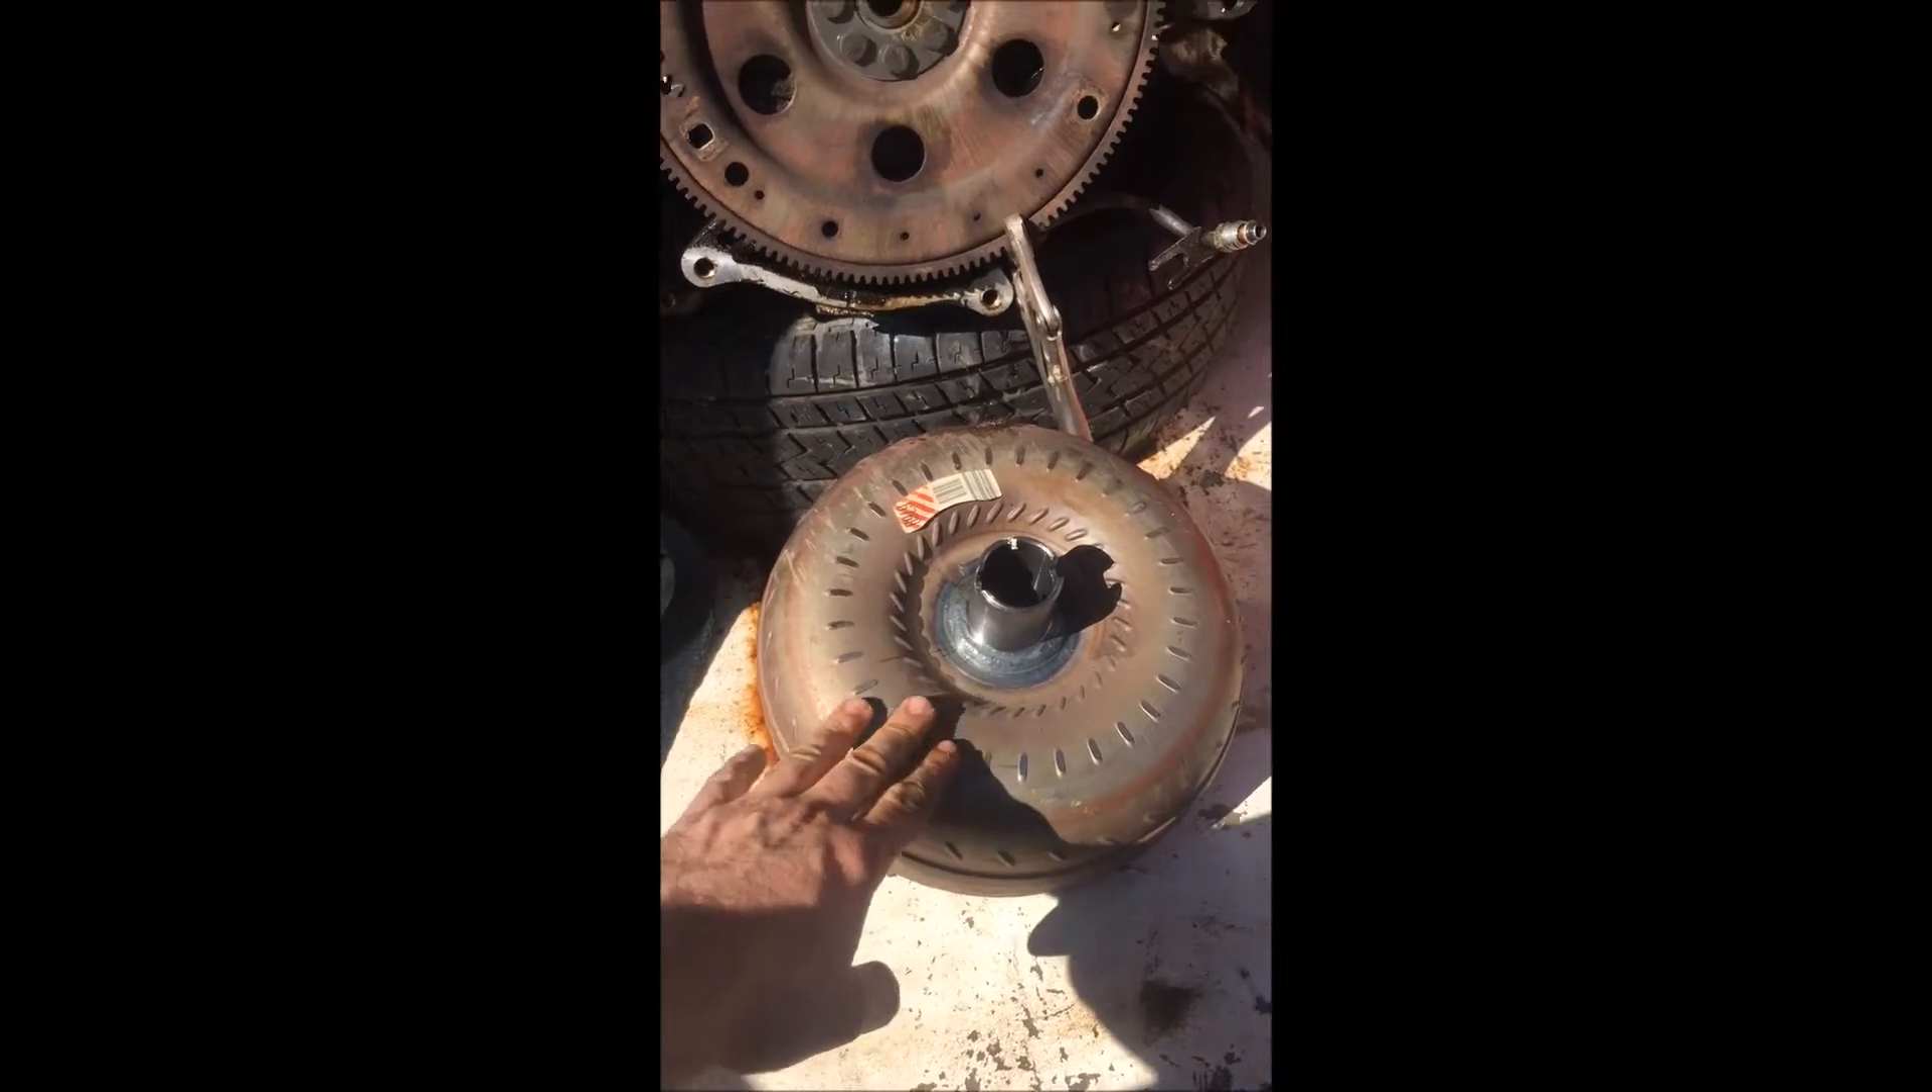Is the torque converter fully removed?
Yes.